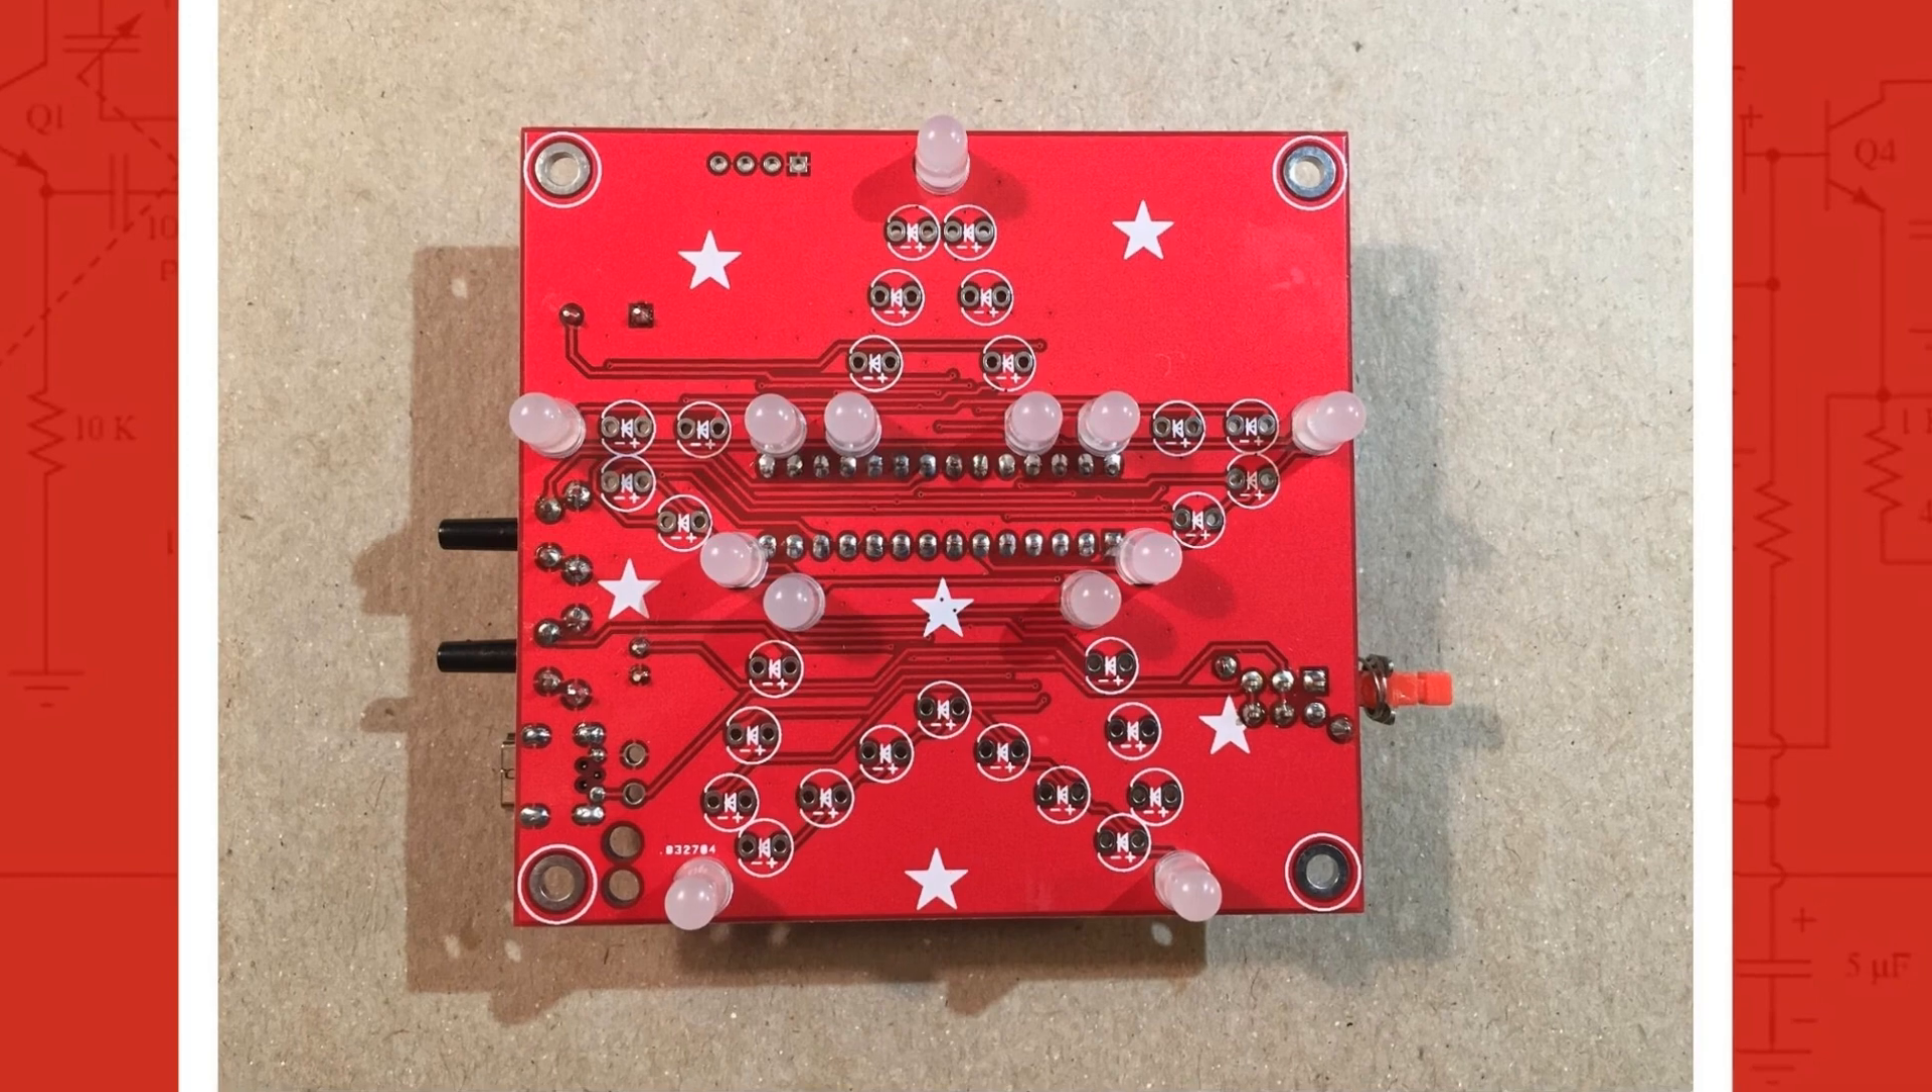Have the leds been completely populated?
No.